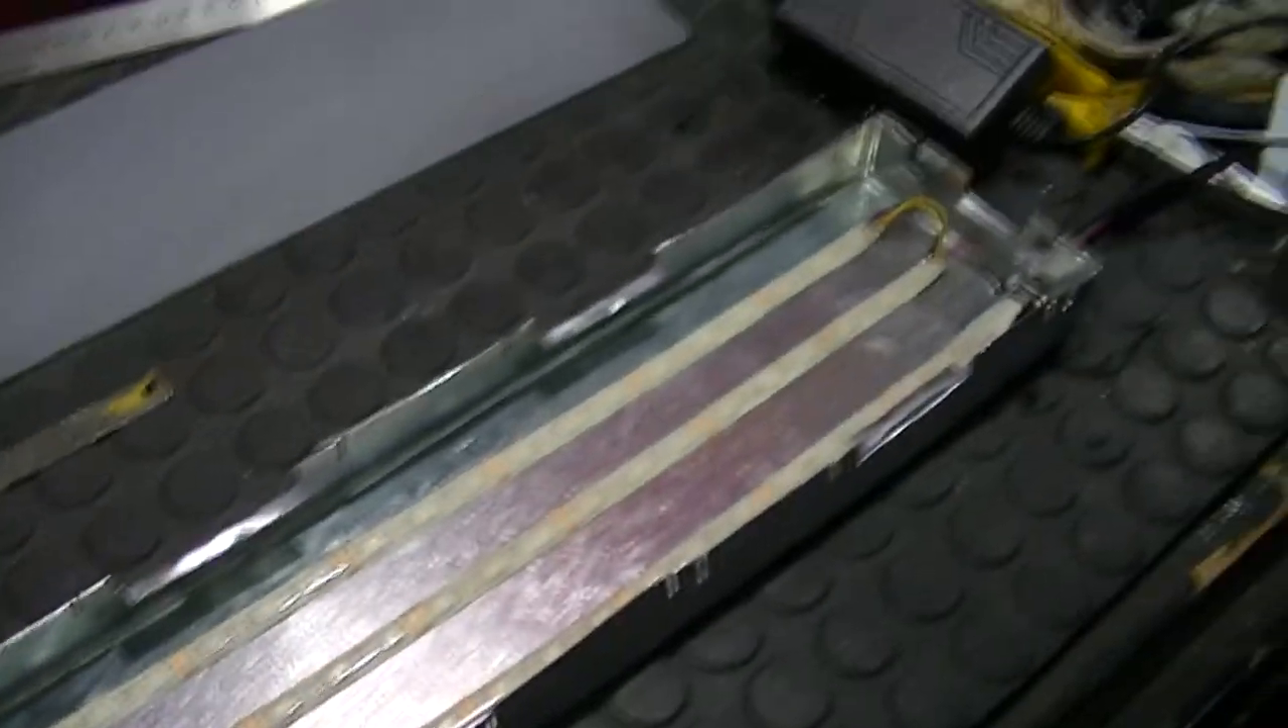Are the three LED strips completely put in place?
Yes.